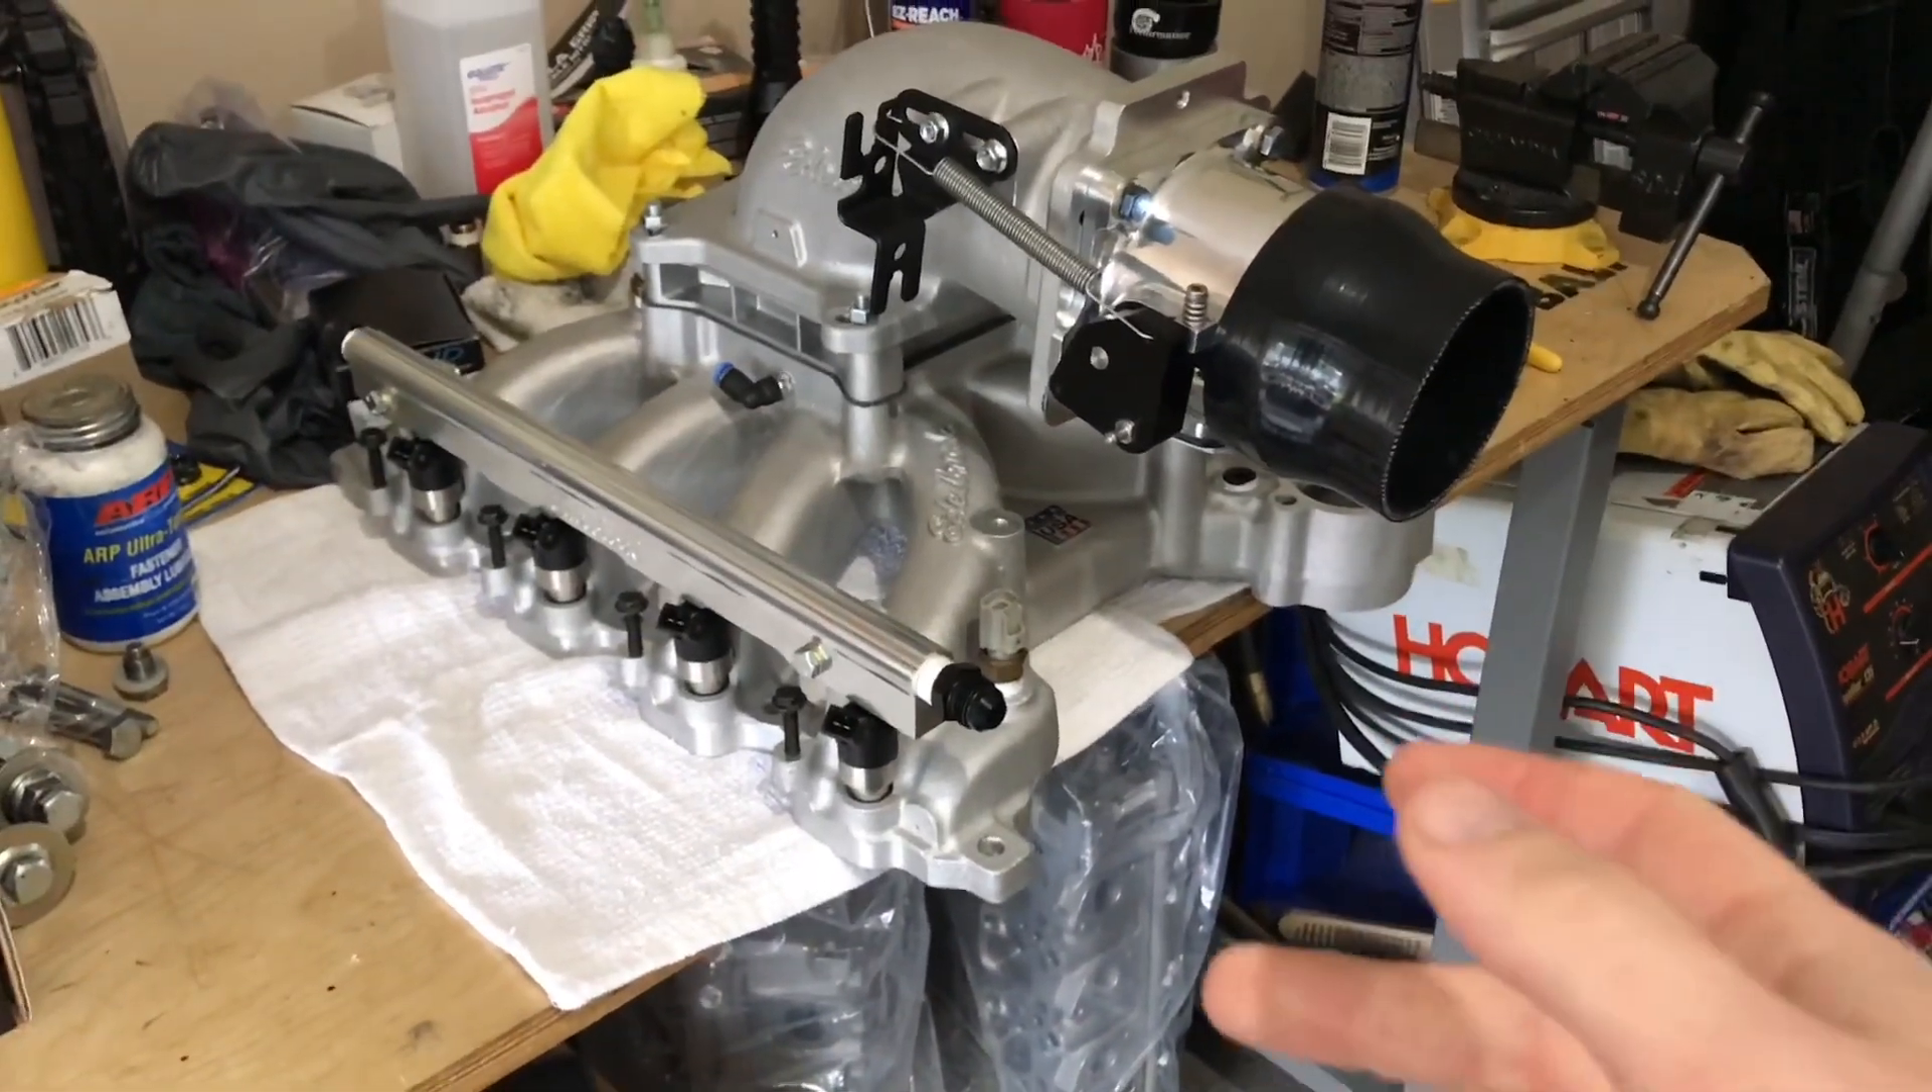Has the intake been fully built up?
Yes.